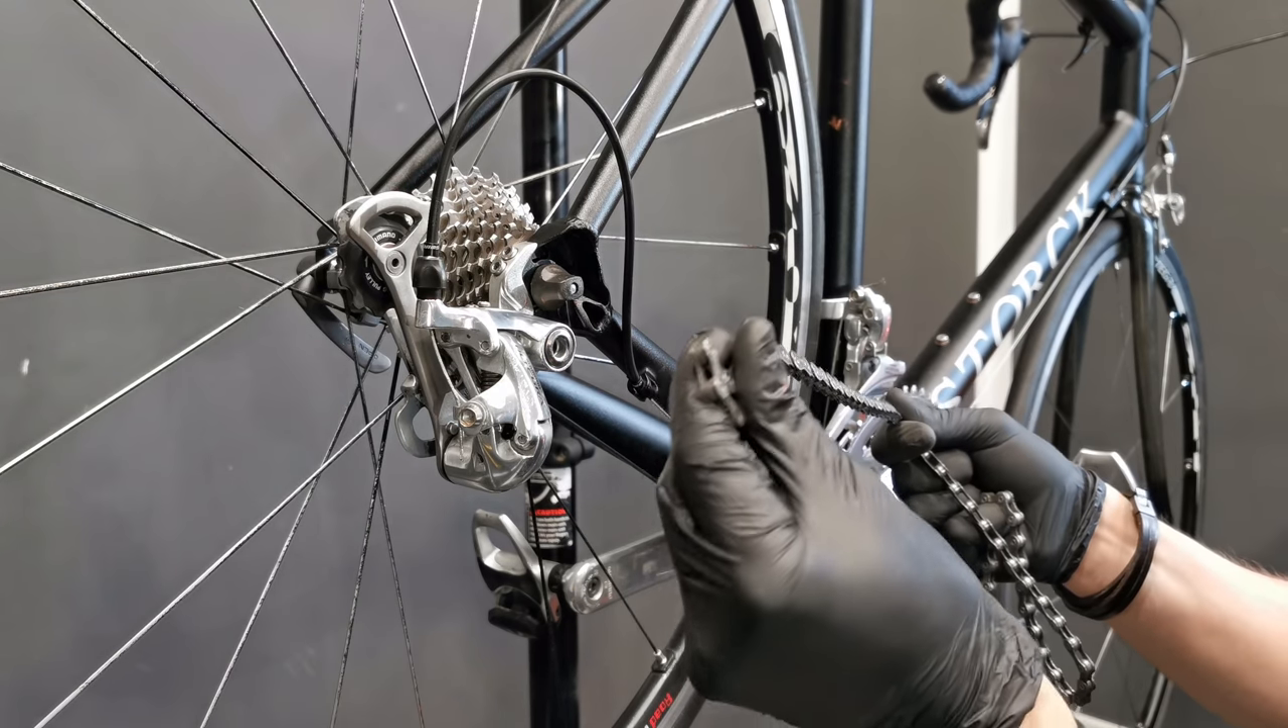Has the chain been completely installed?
No.